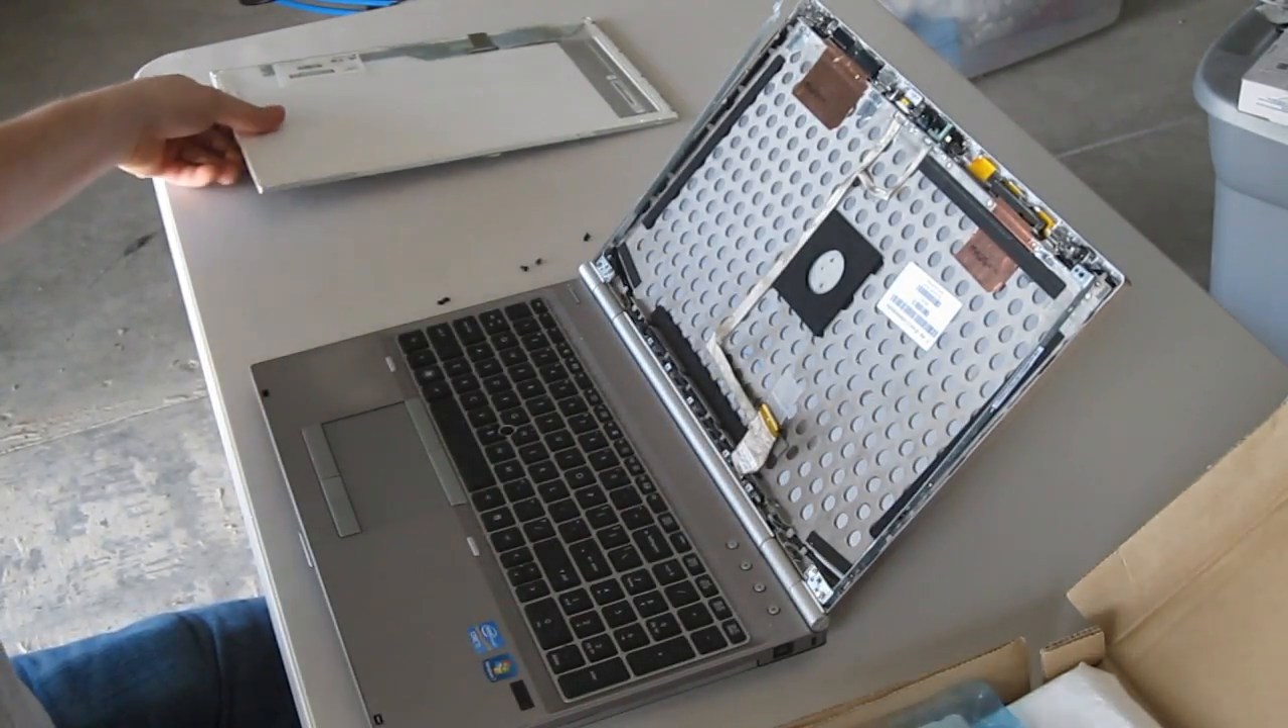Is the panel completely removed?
Yes.